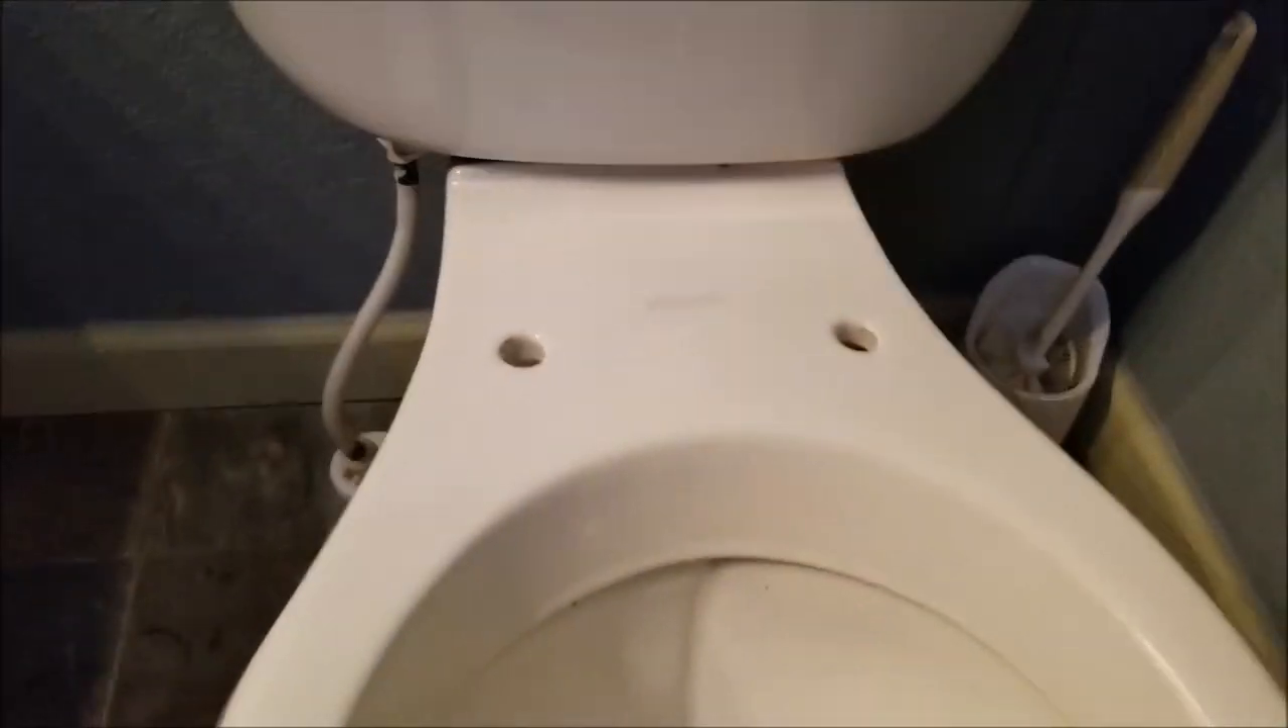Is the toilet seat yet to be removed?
No.